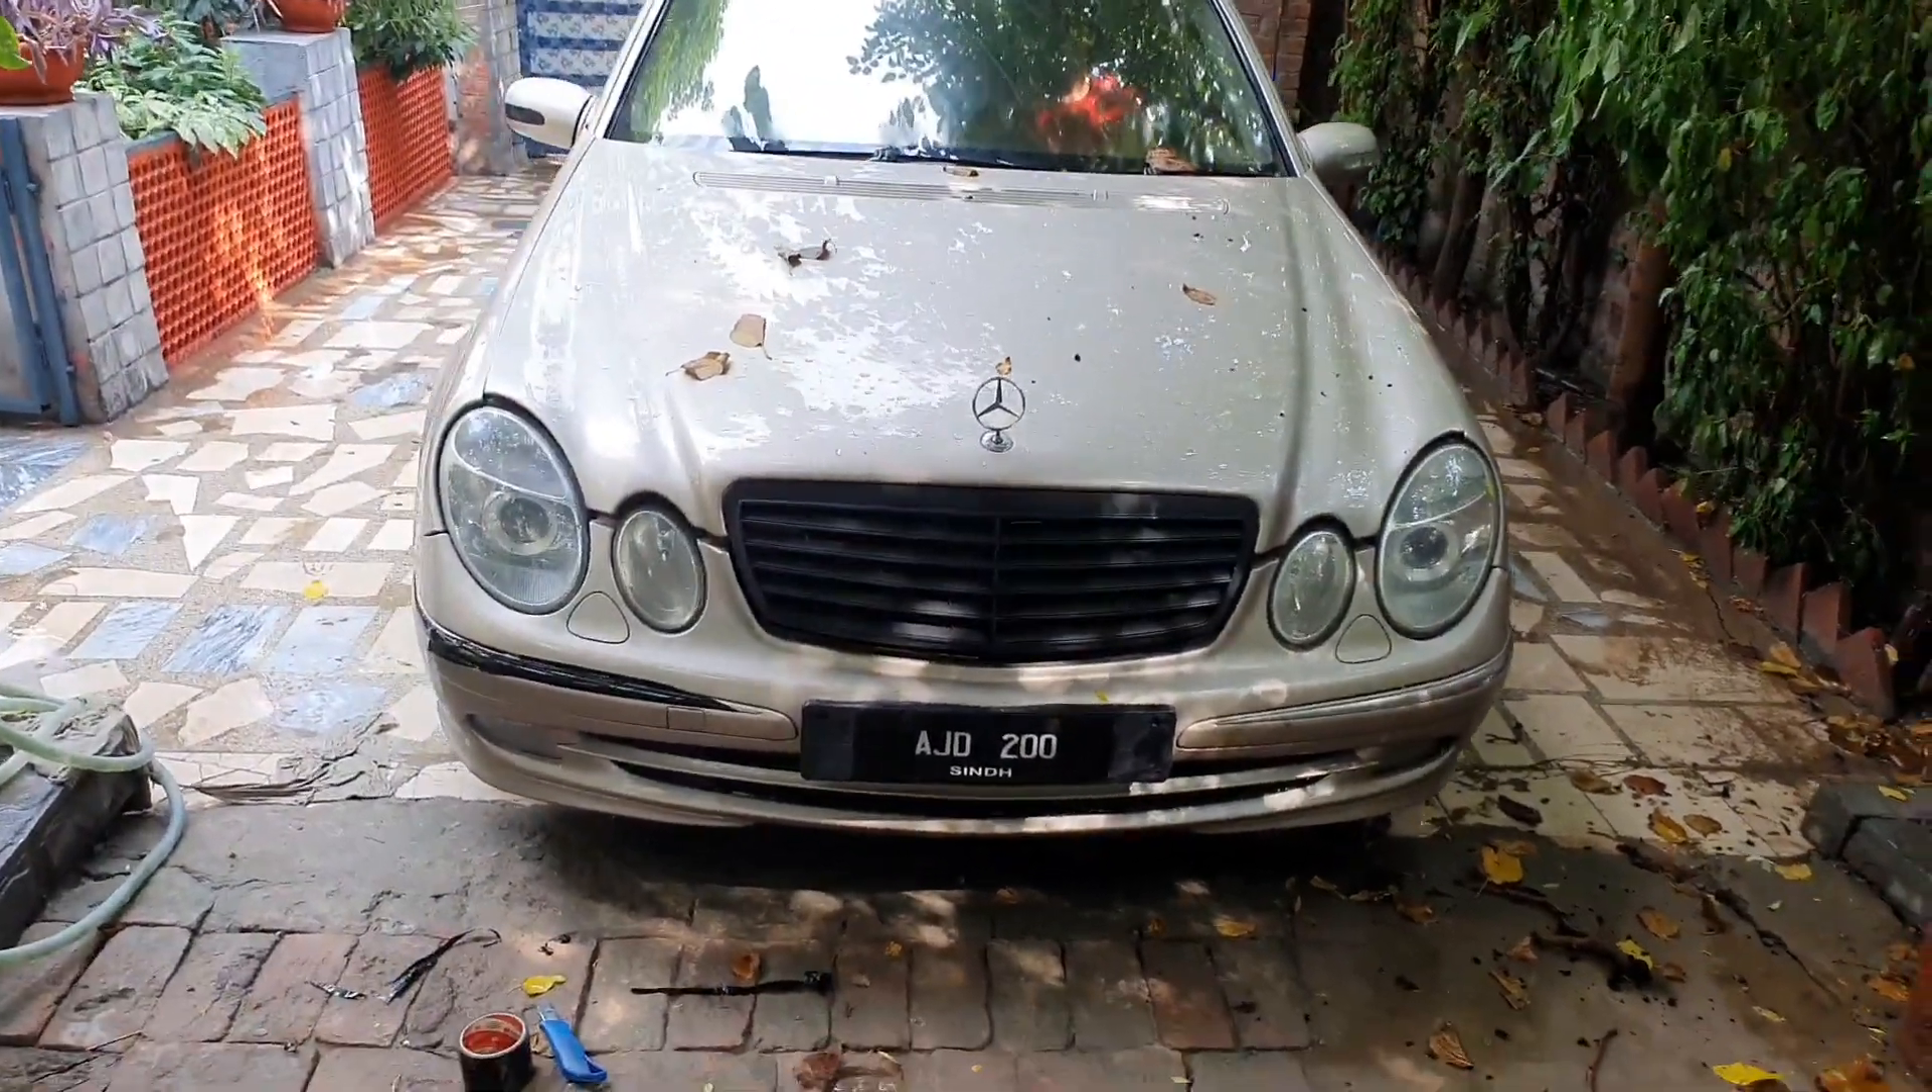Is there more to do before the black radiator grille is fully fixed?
No.